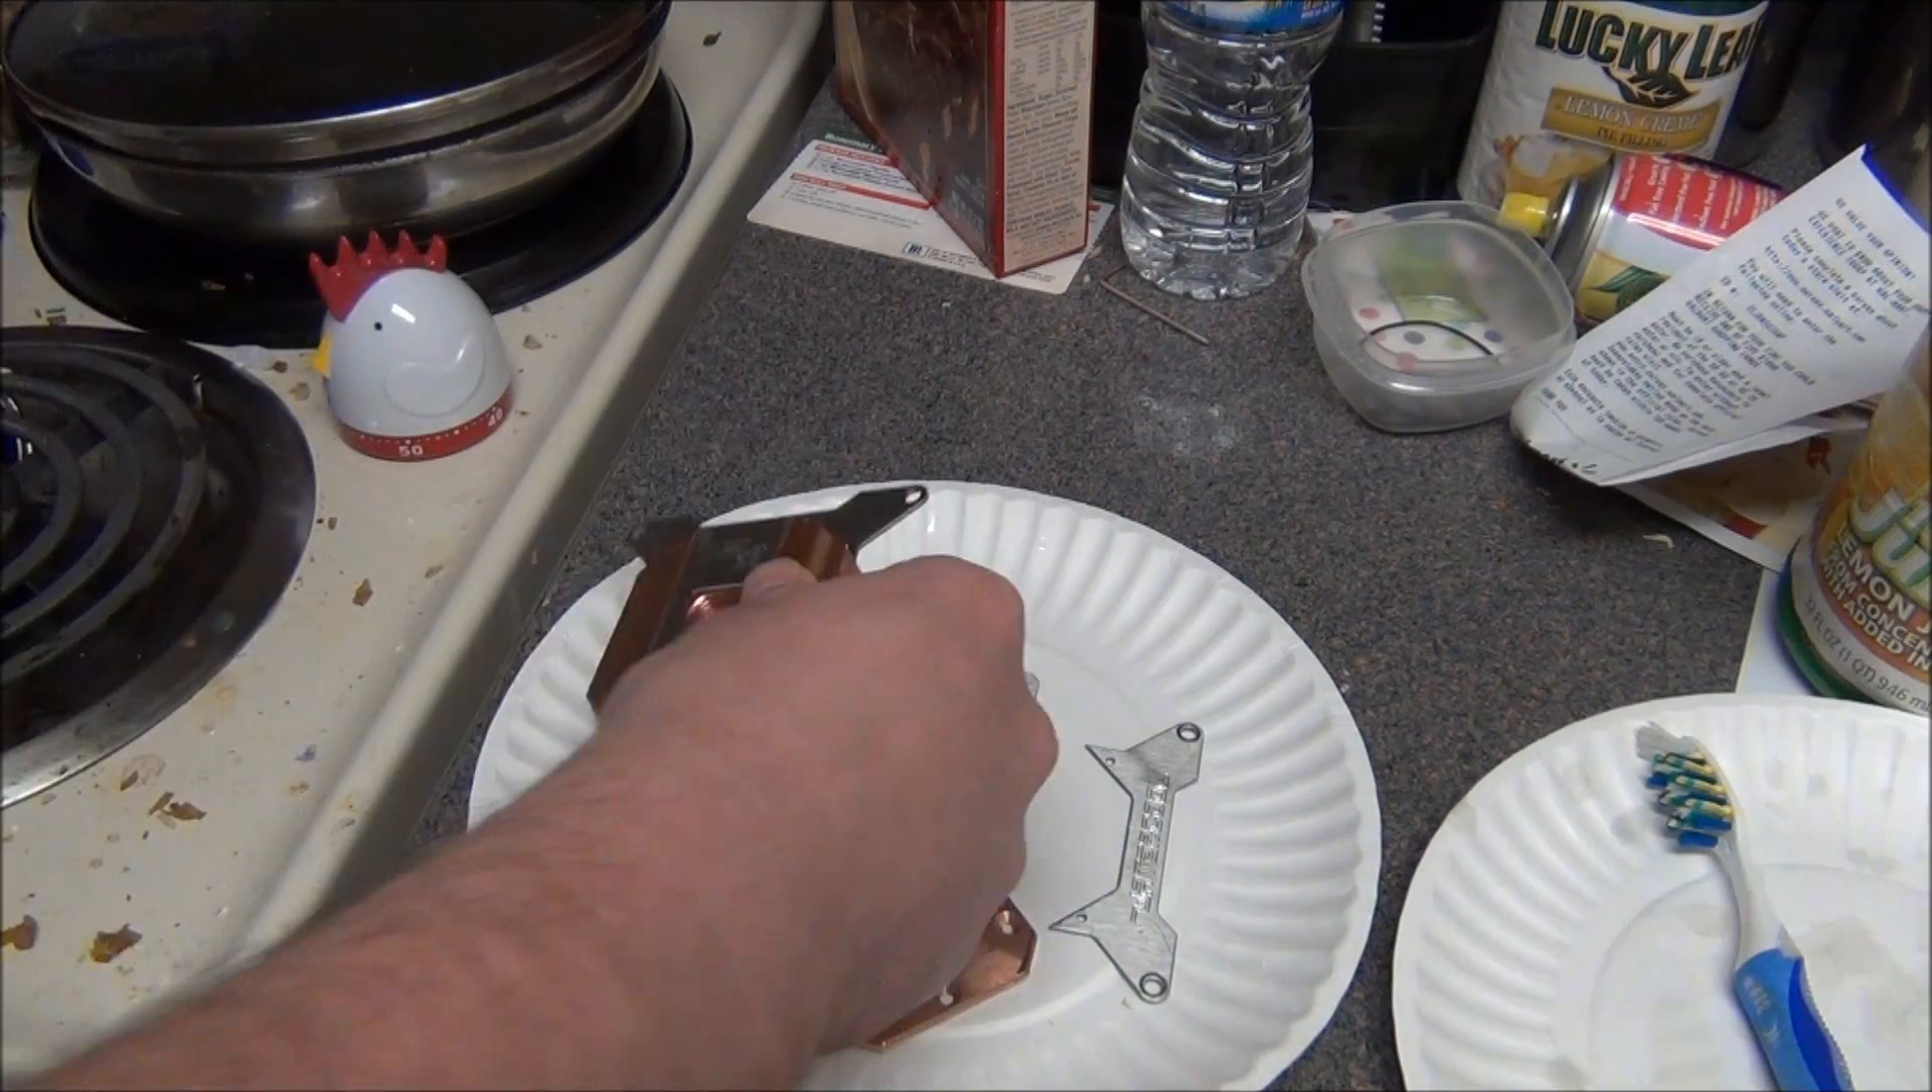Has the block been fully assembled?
No.